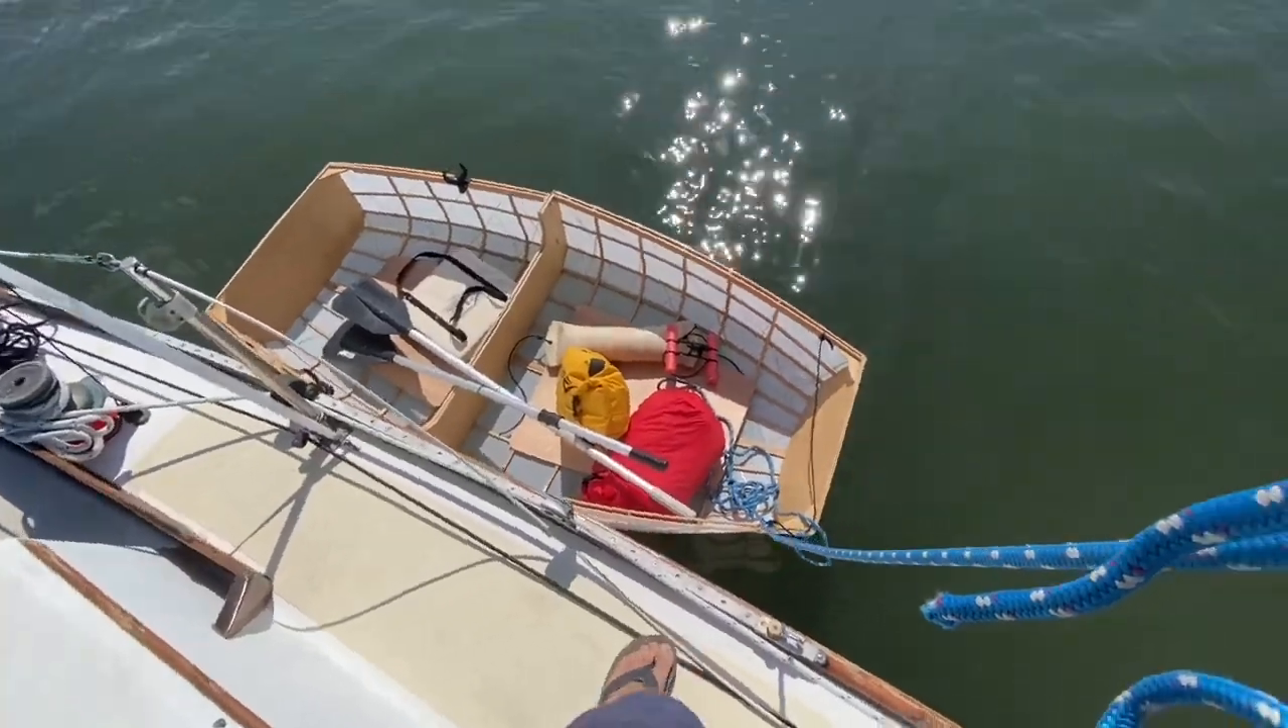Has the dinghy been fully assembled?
Yes.